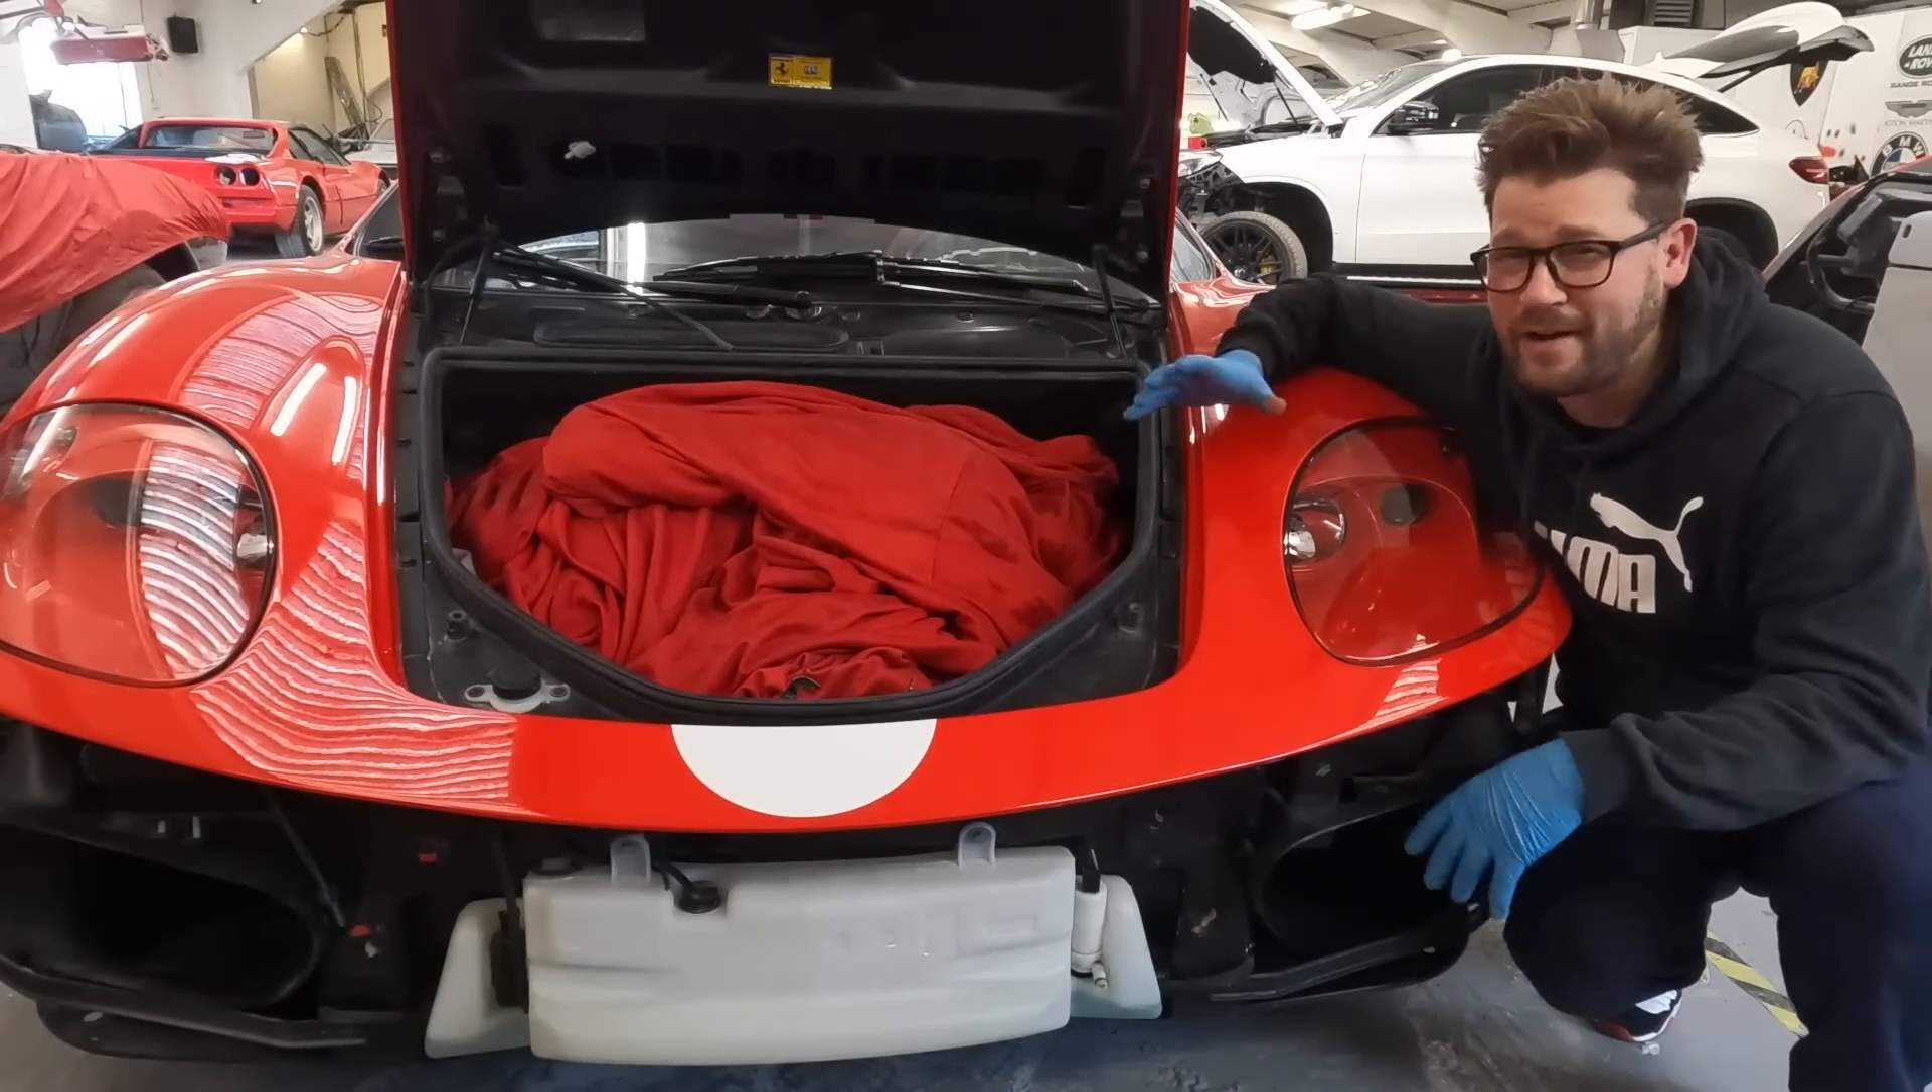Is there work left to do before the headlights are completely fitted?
No.